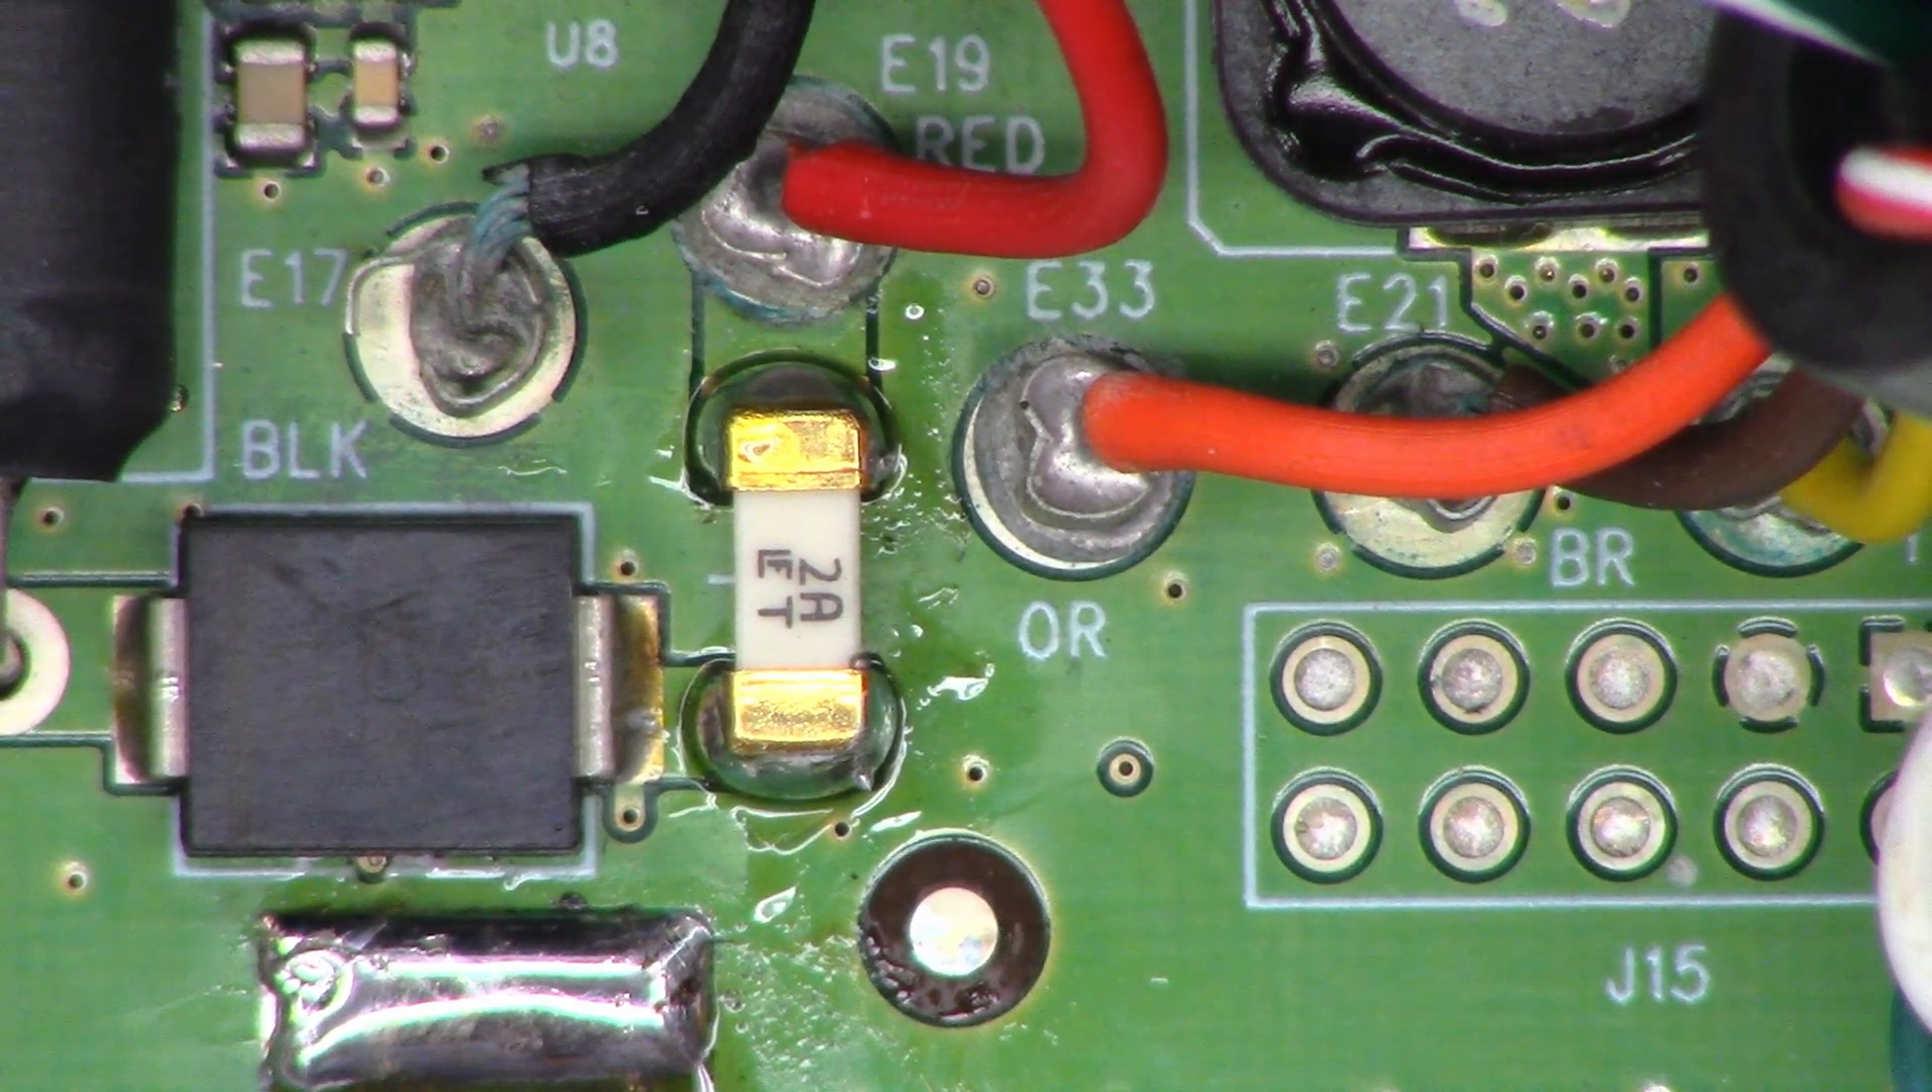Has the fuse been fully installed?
Yes.